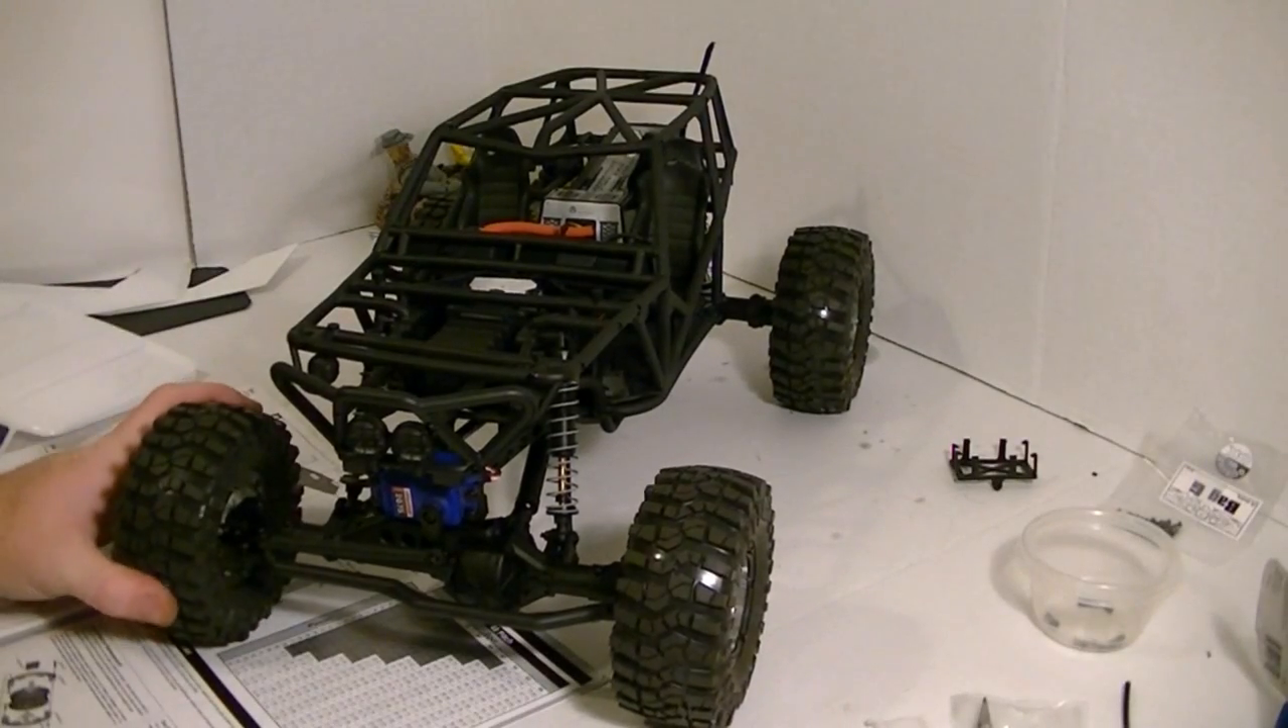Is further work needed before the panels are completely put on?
Yes.